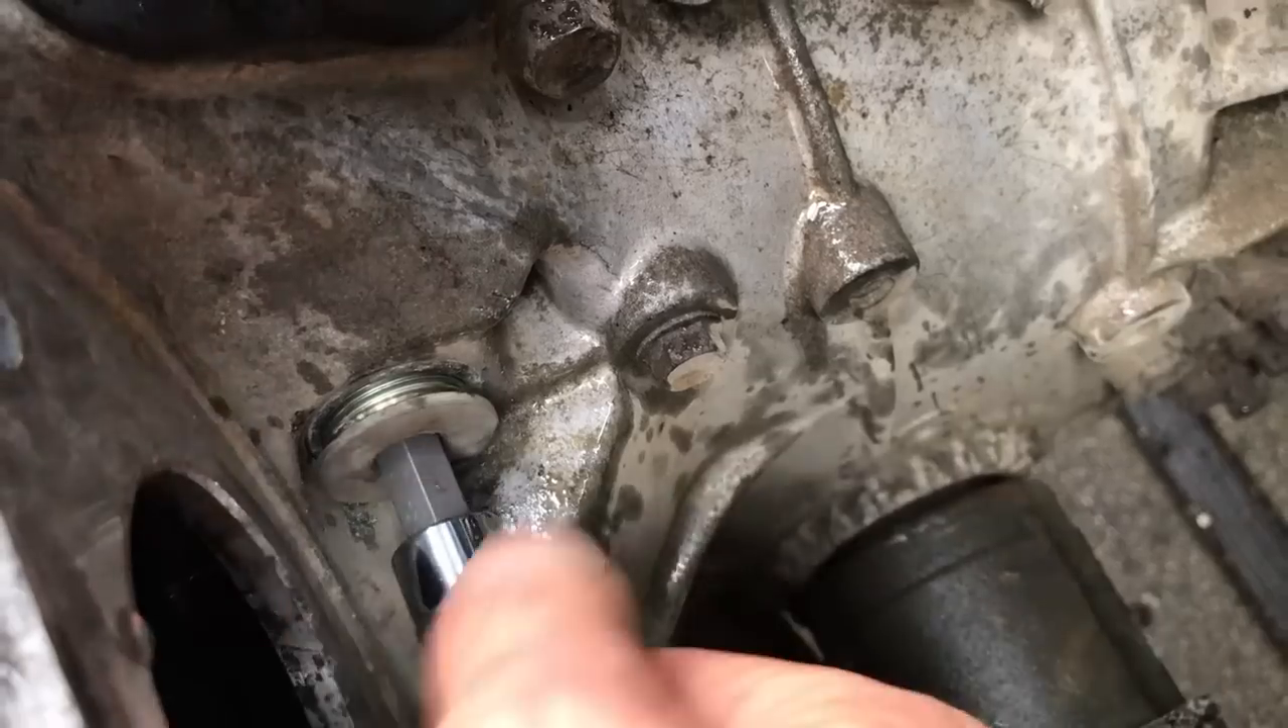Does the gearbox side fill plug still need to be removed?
Yes.